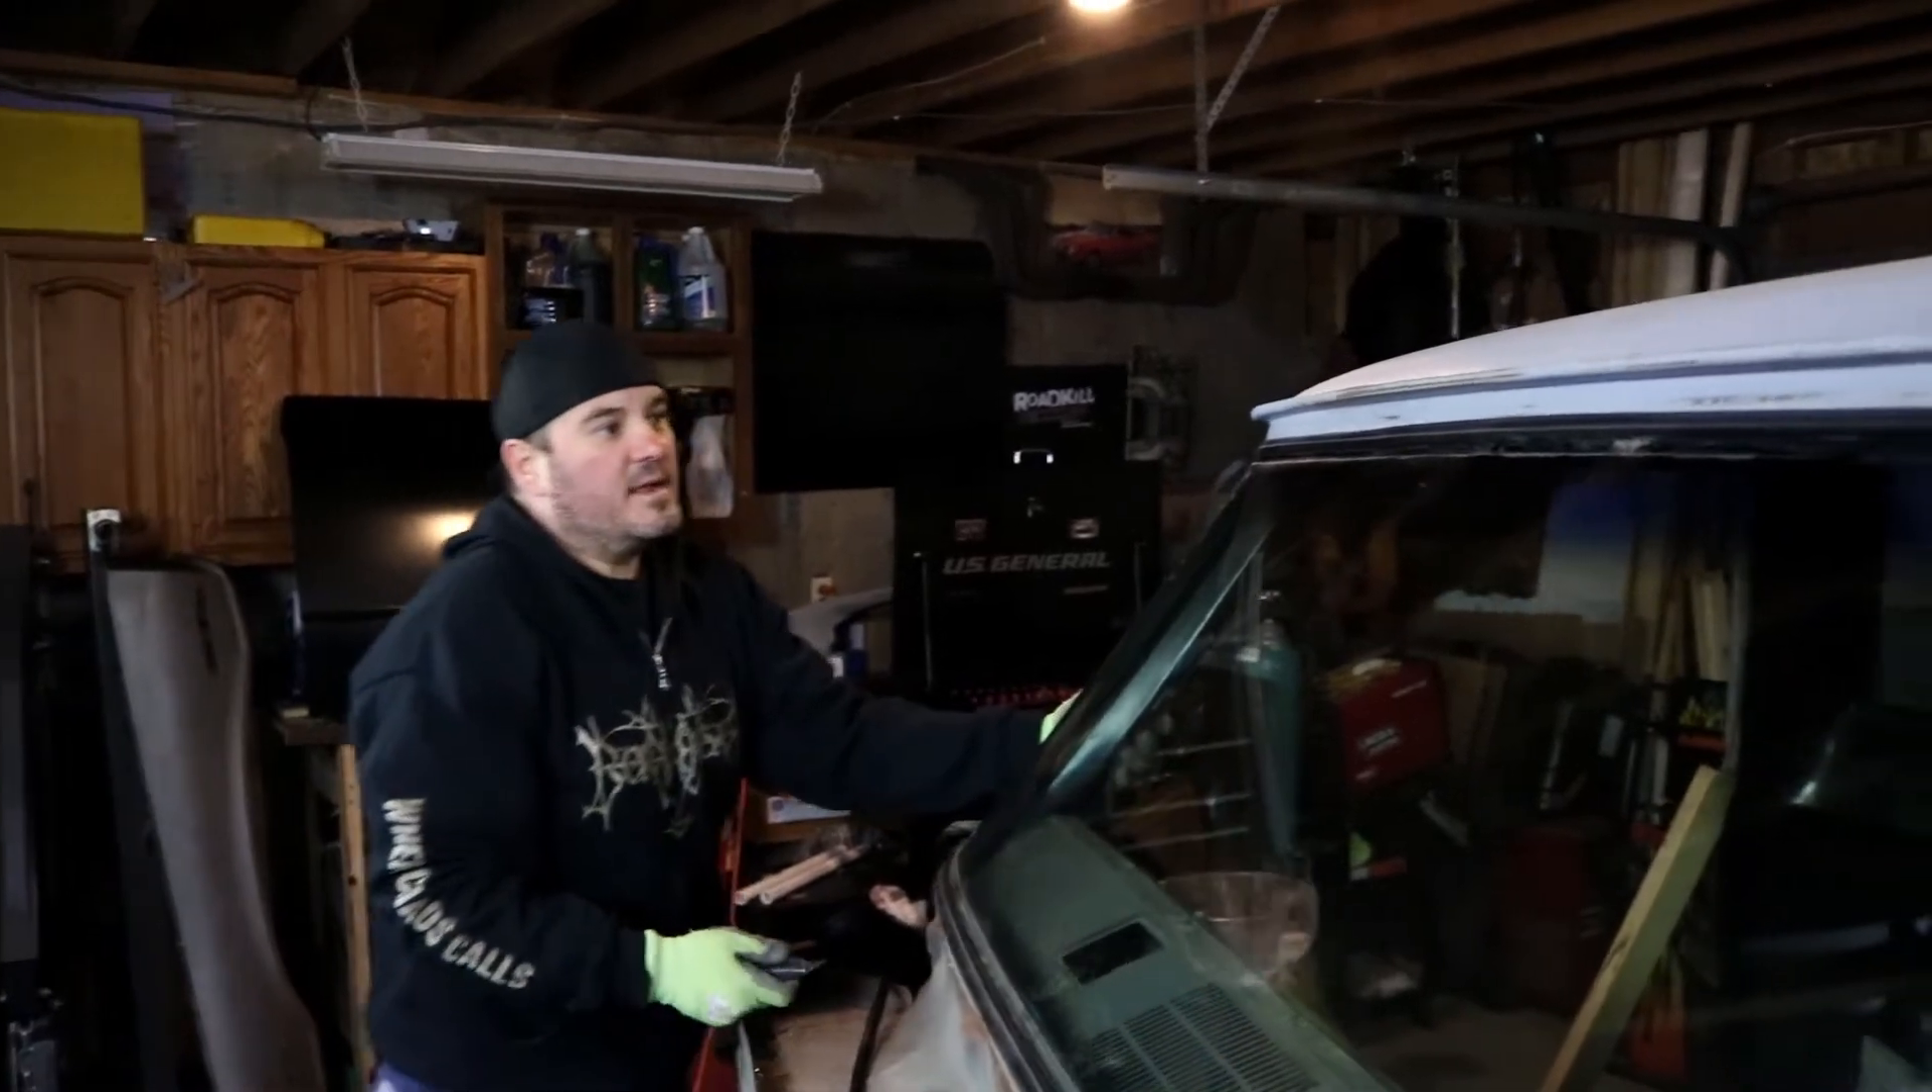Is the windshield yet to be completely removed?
Yes.